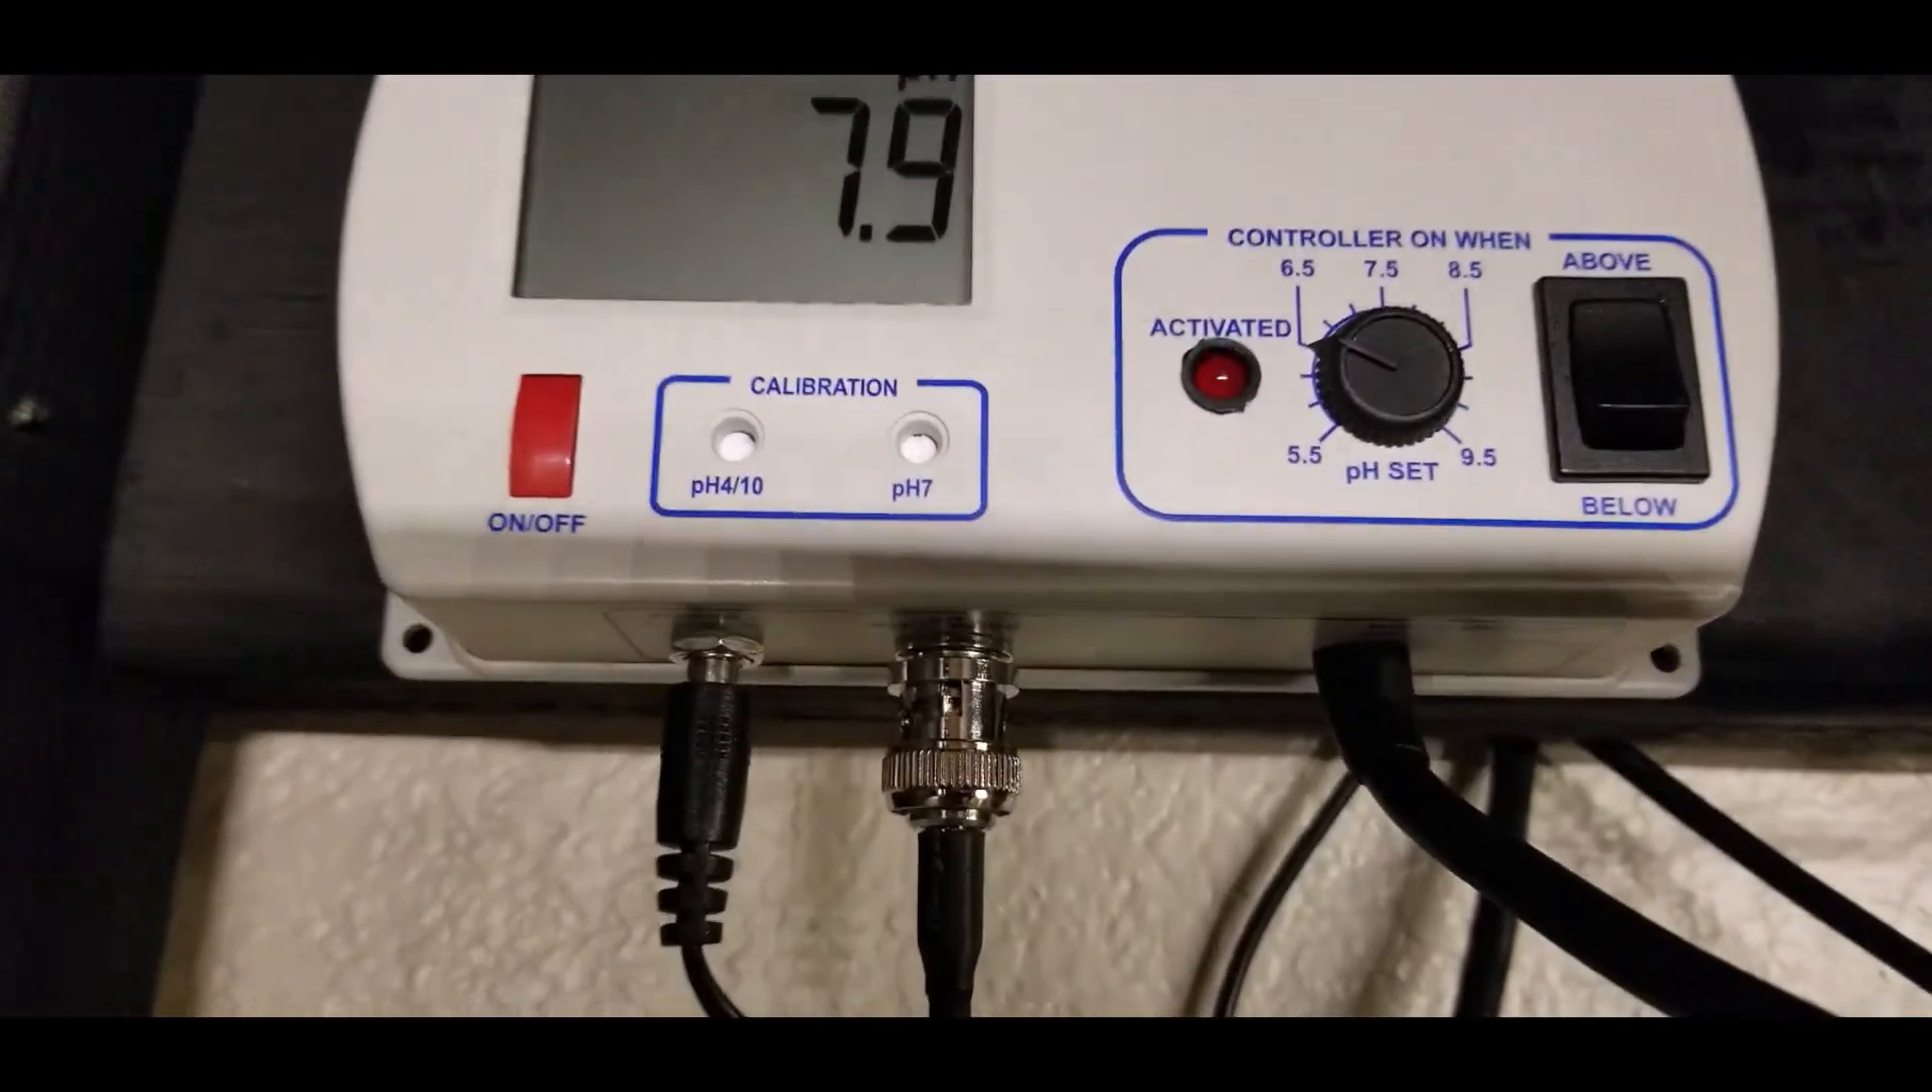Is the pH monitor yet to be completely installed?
No.